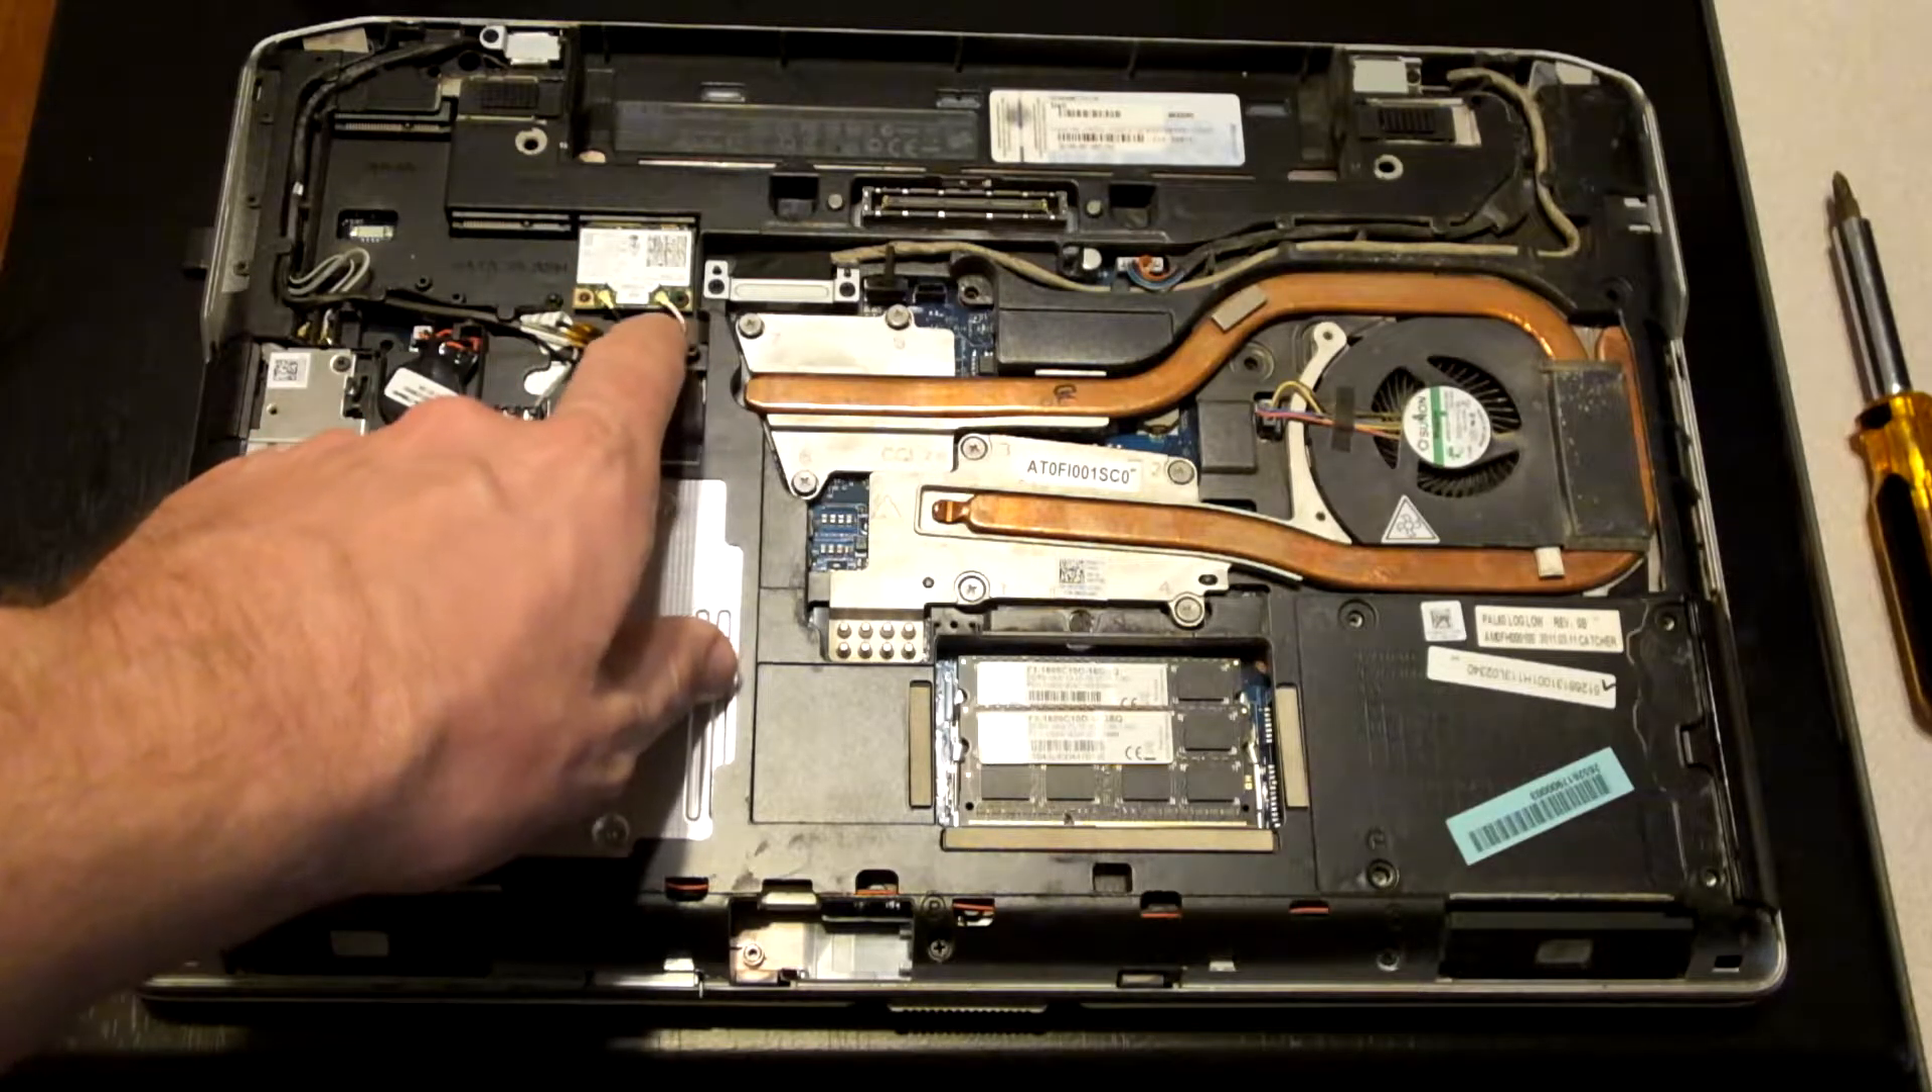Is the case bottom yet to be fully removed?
No.